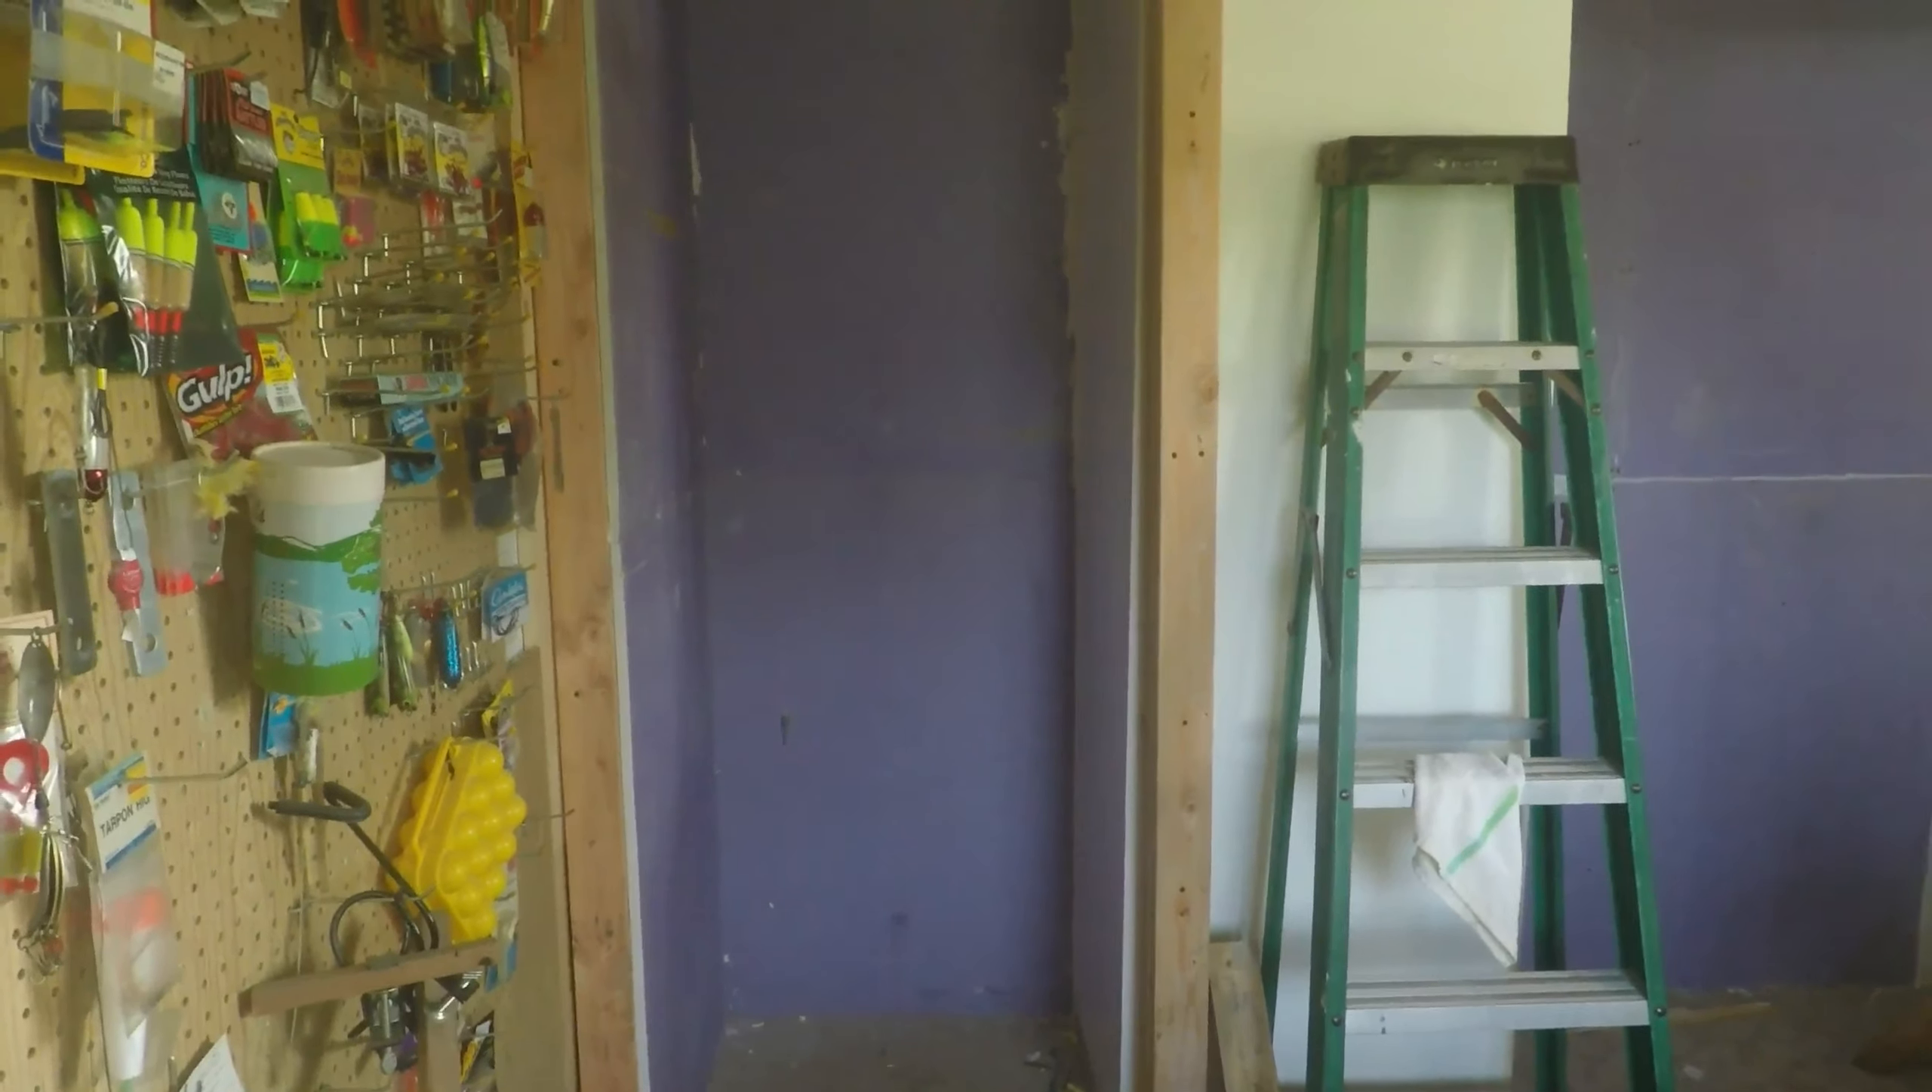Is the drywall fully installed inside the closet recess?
Yes.